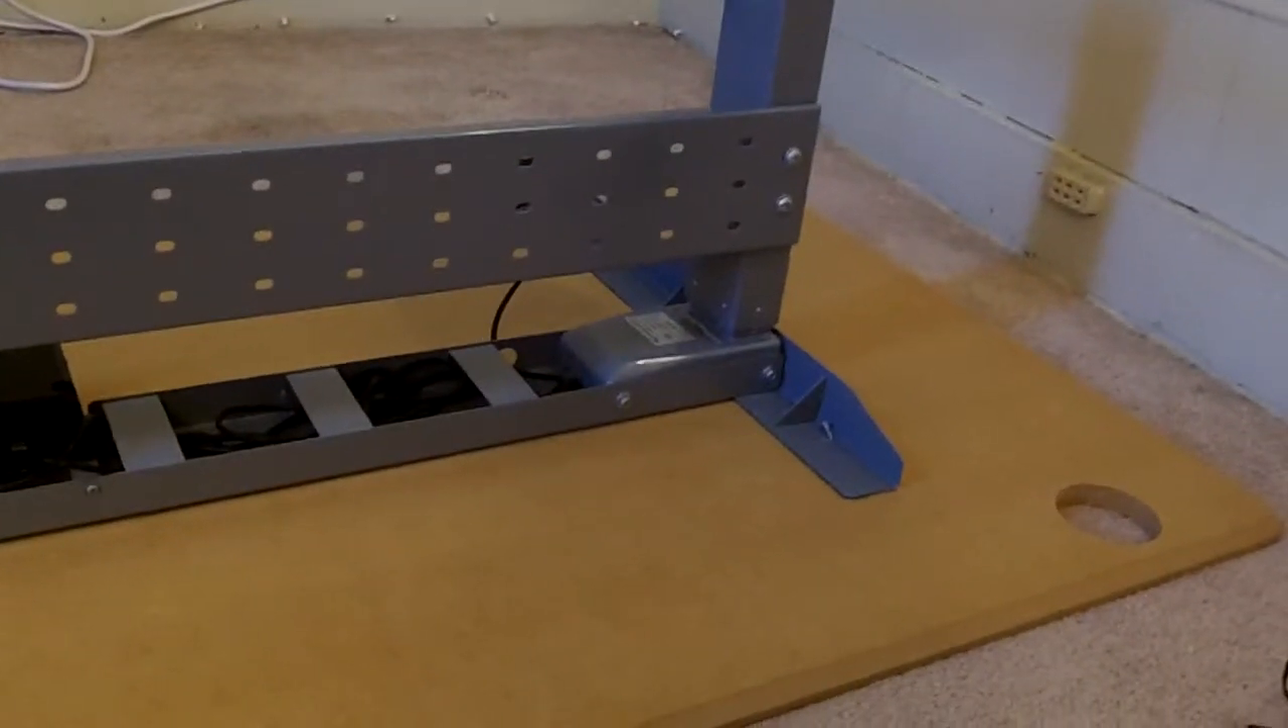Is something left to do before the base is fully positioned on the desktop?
No.